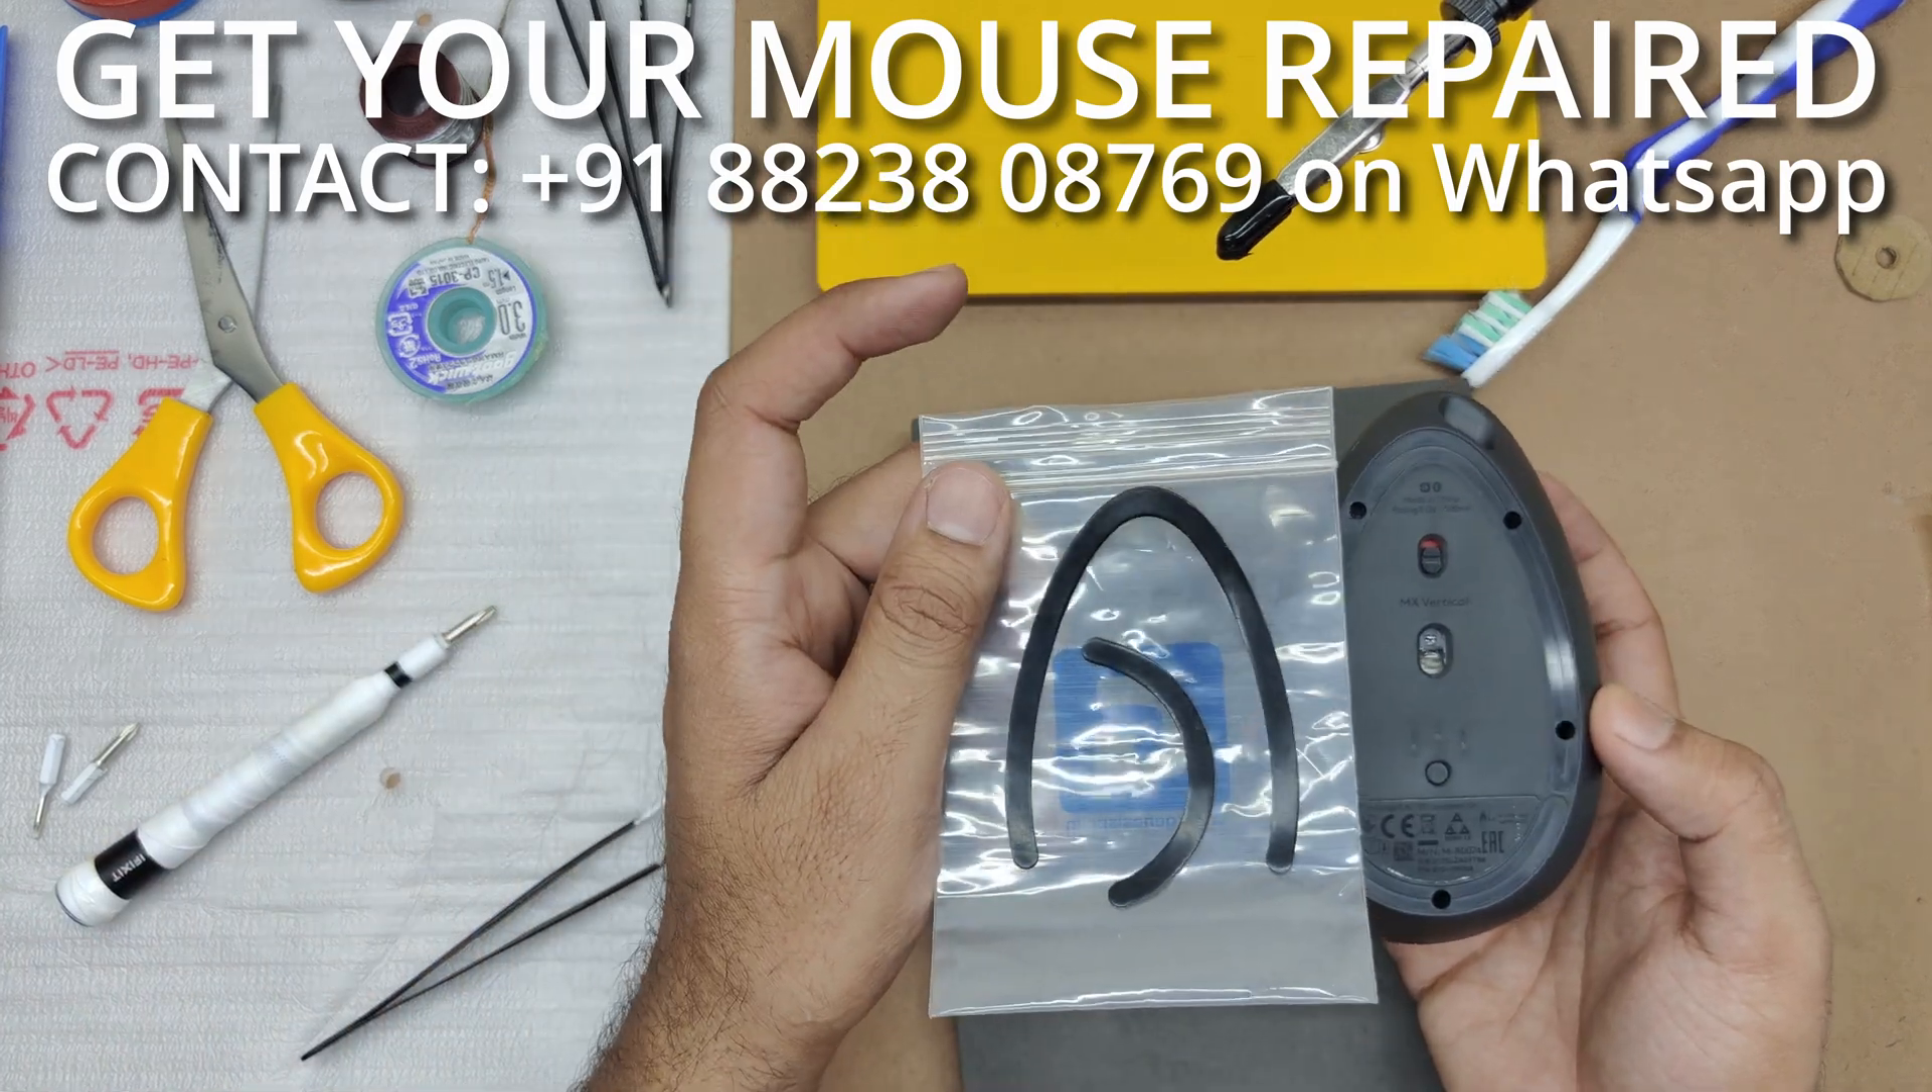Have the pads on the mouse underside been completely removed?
Yes.